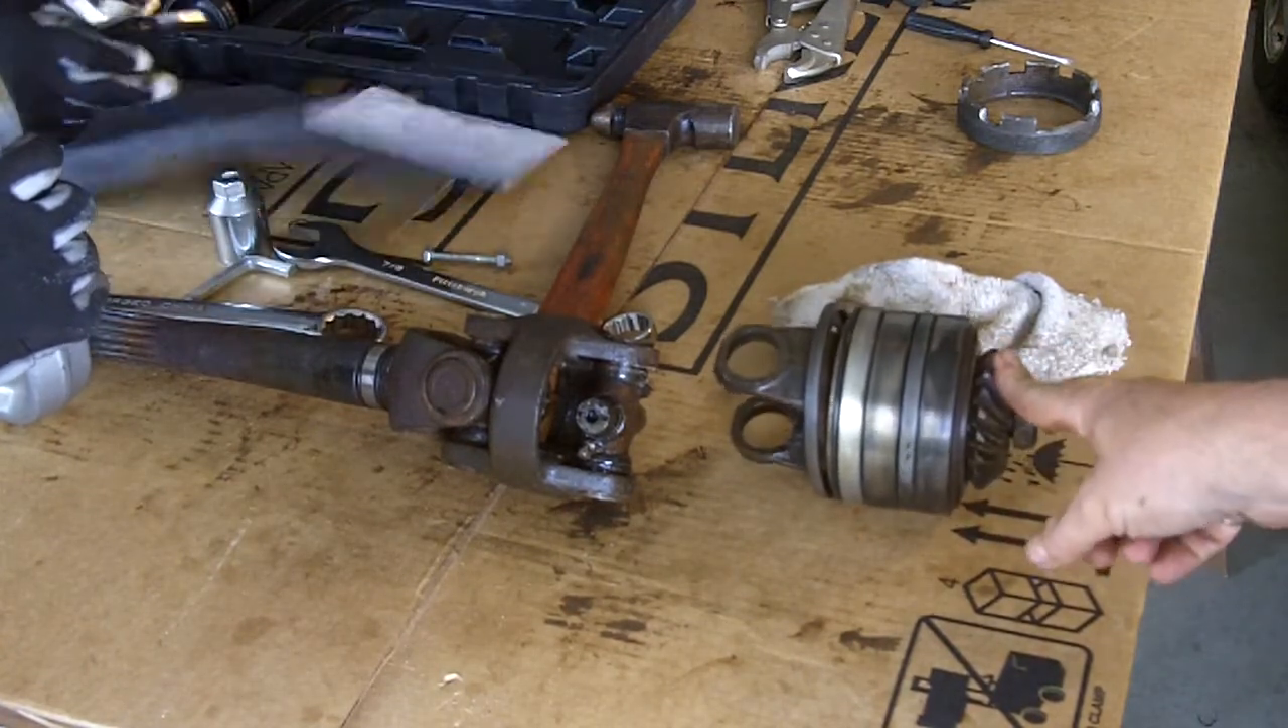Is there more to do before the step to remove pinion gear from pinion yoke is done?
Yes.